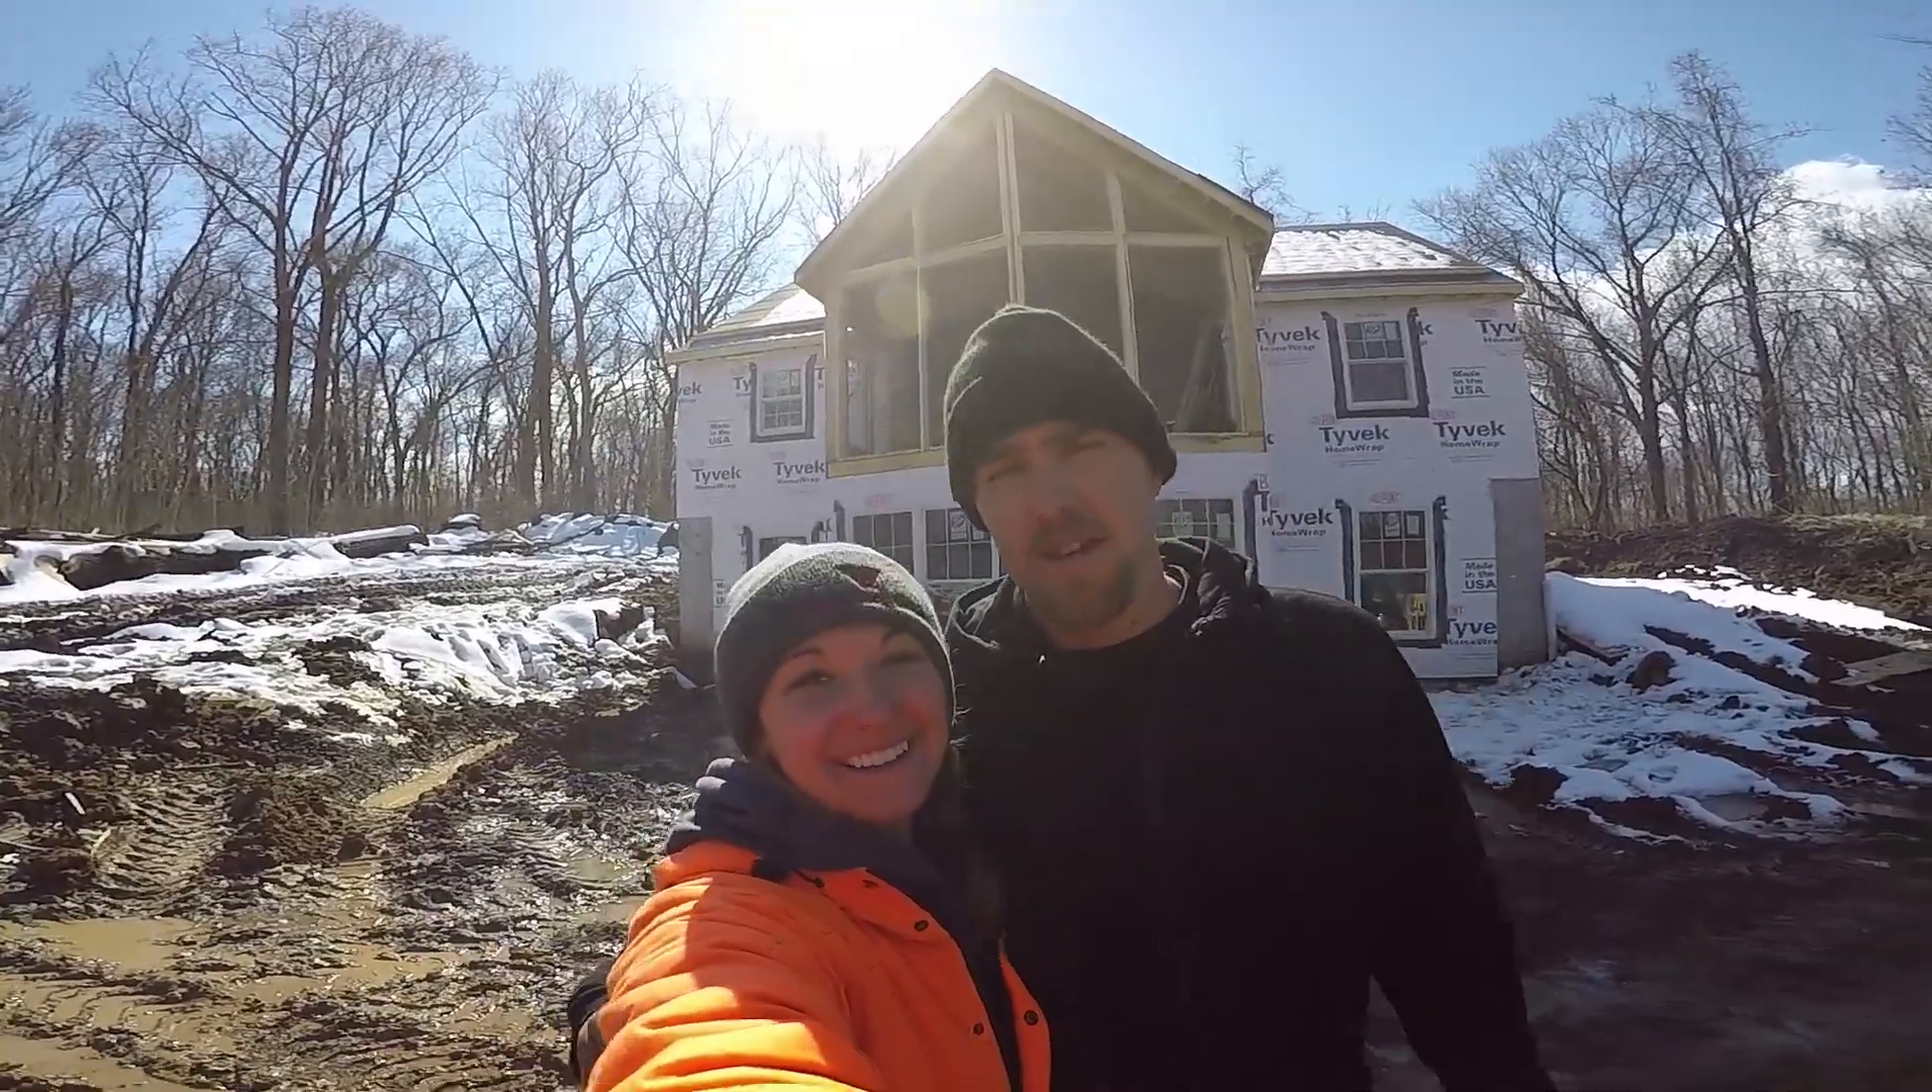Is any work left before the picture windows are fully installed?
Yes.